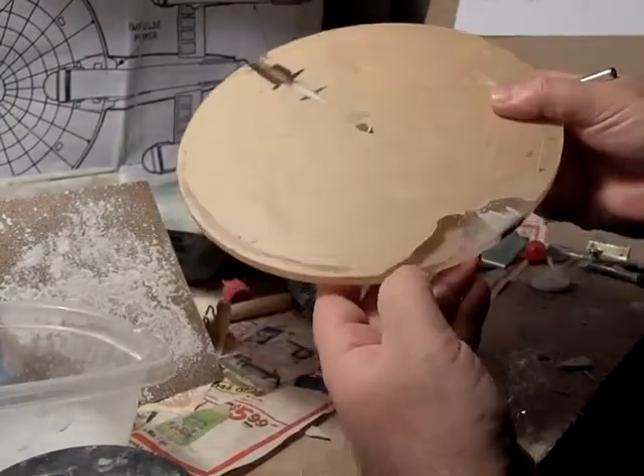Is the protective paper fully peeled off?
No.